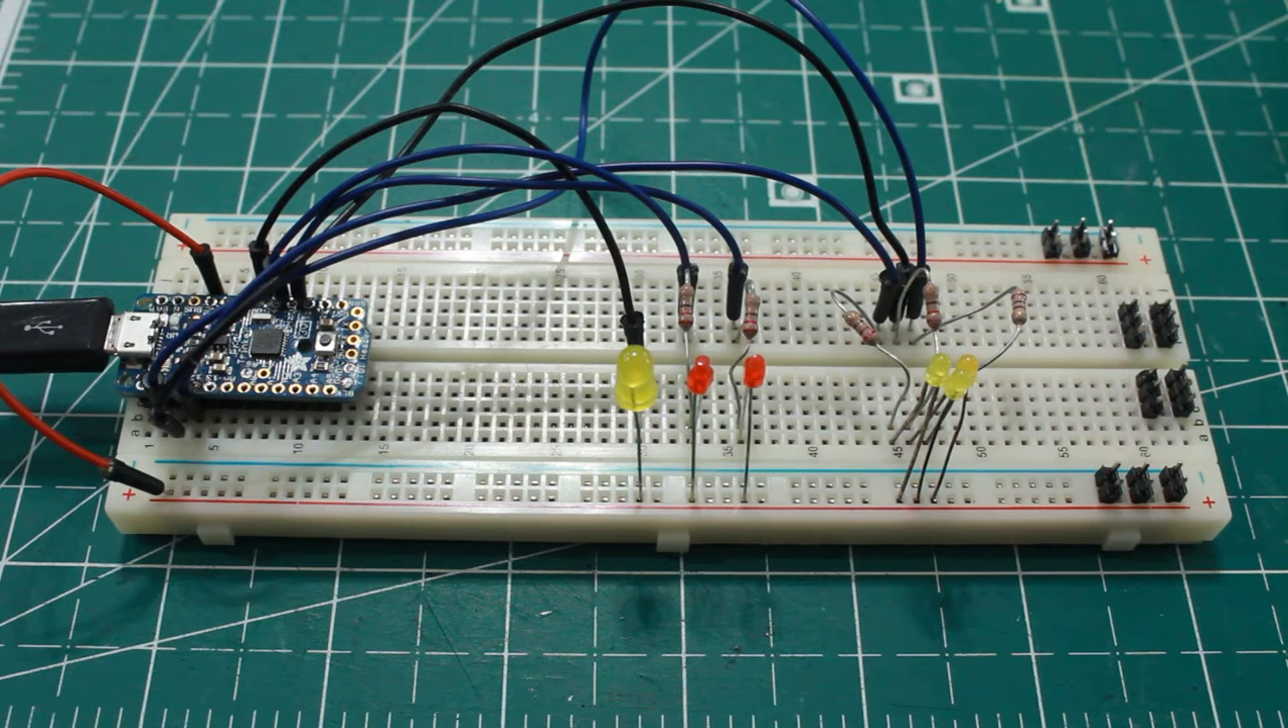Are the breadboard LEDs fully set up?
Yes.